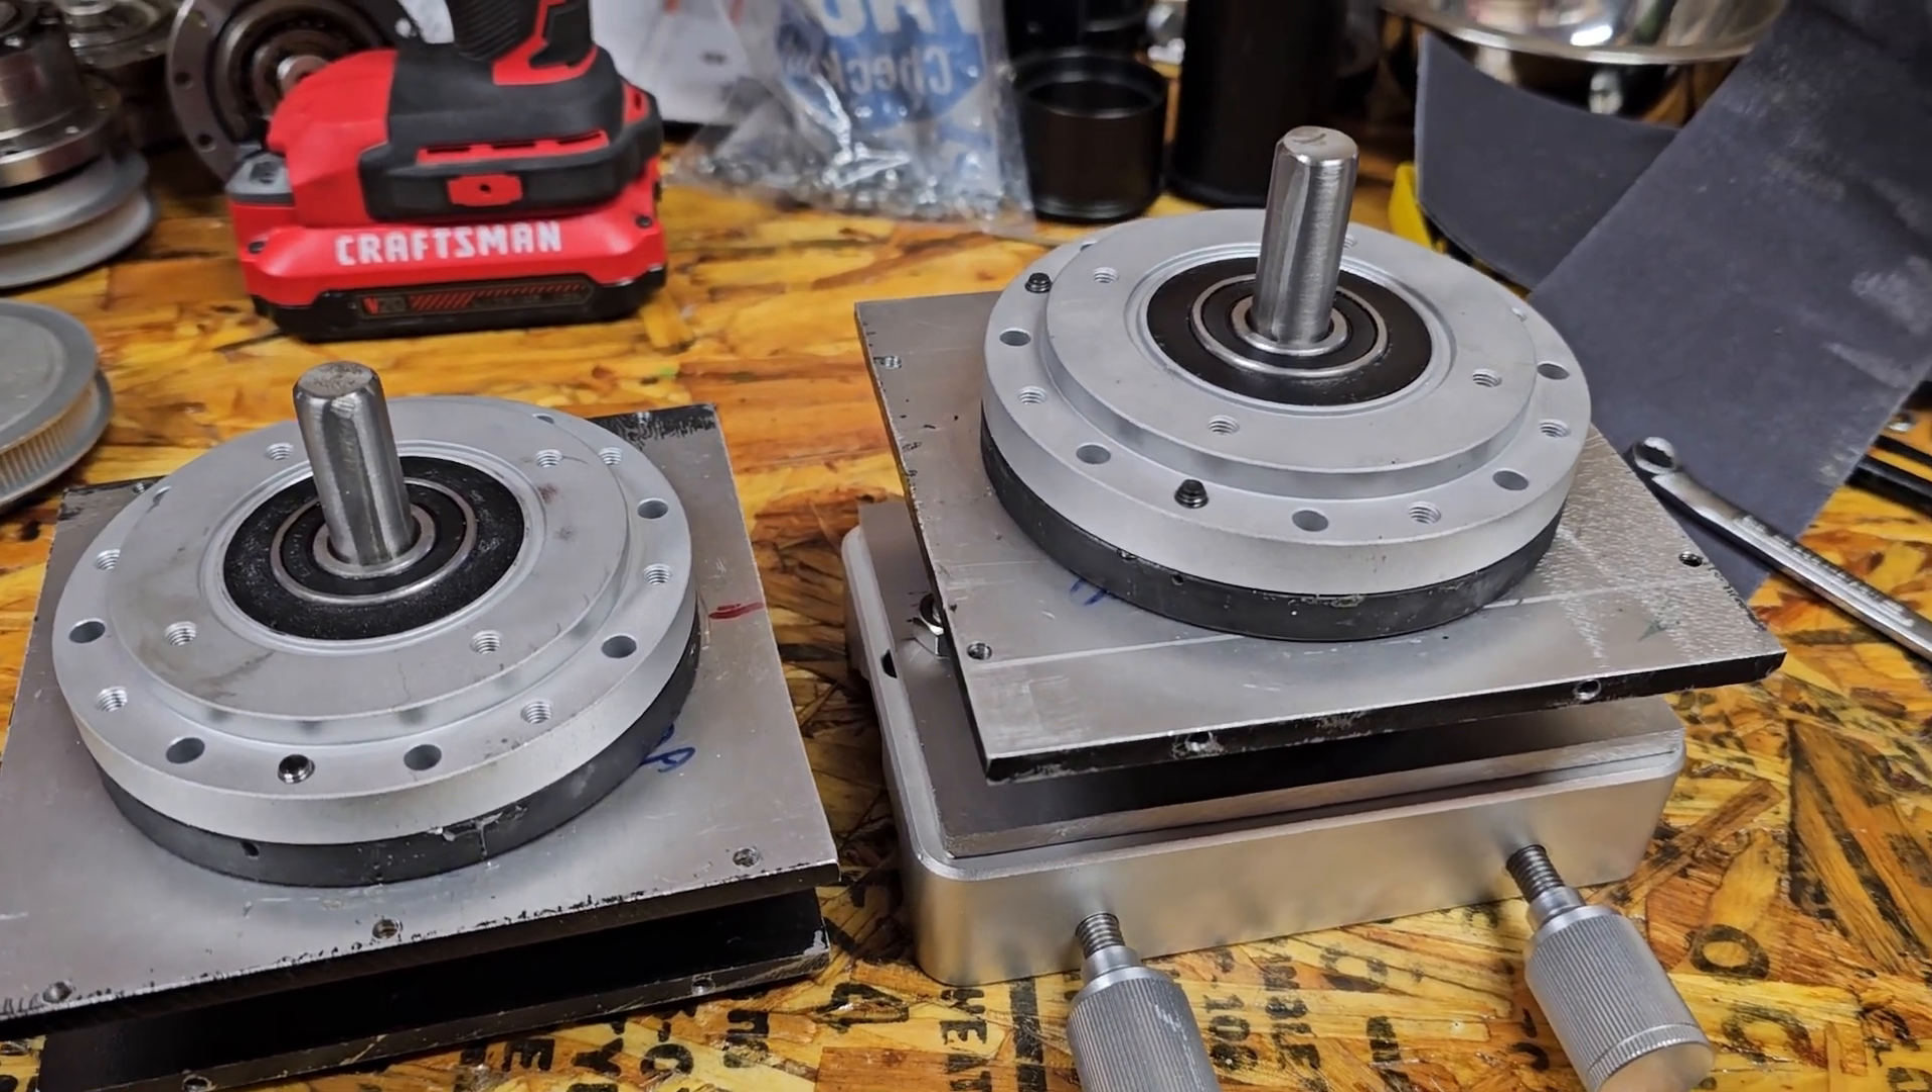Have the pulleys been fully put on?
No.